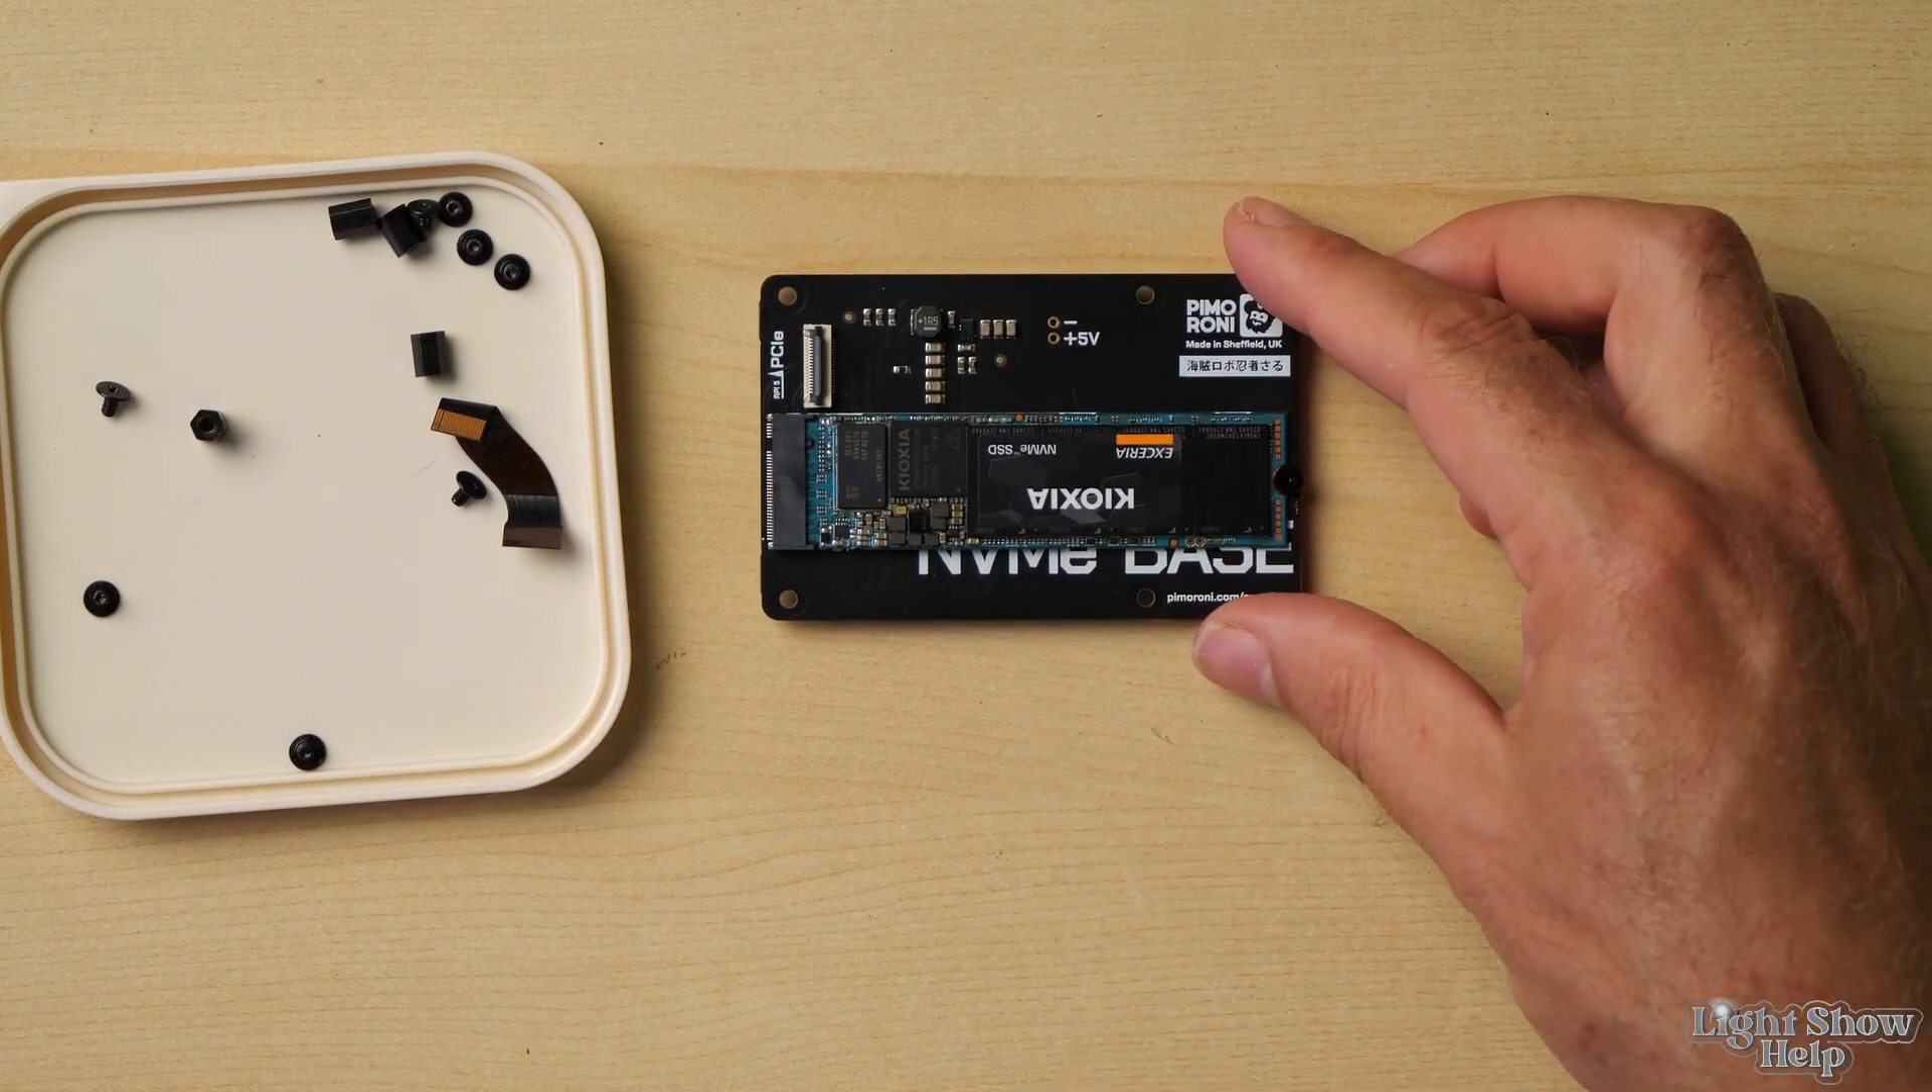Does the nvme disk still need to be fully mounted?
No.